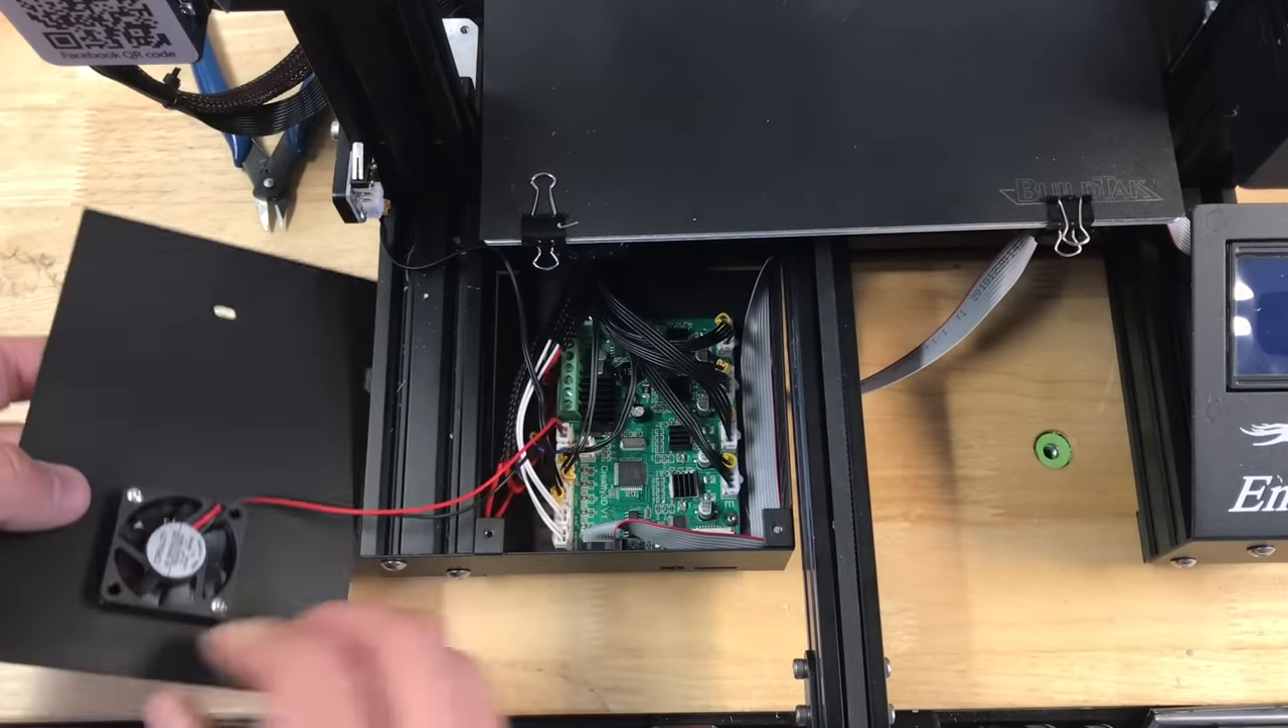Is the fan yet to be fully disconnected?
Yes.